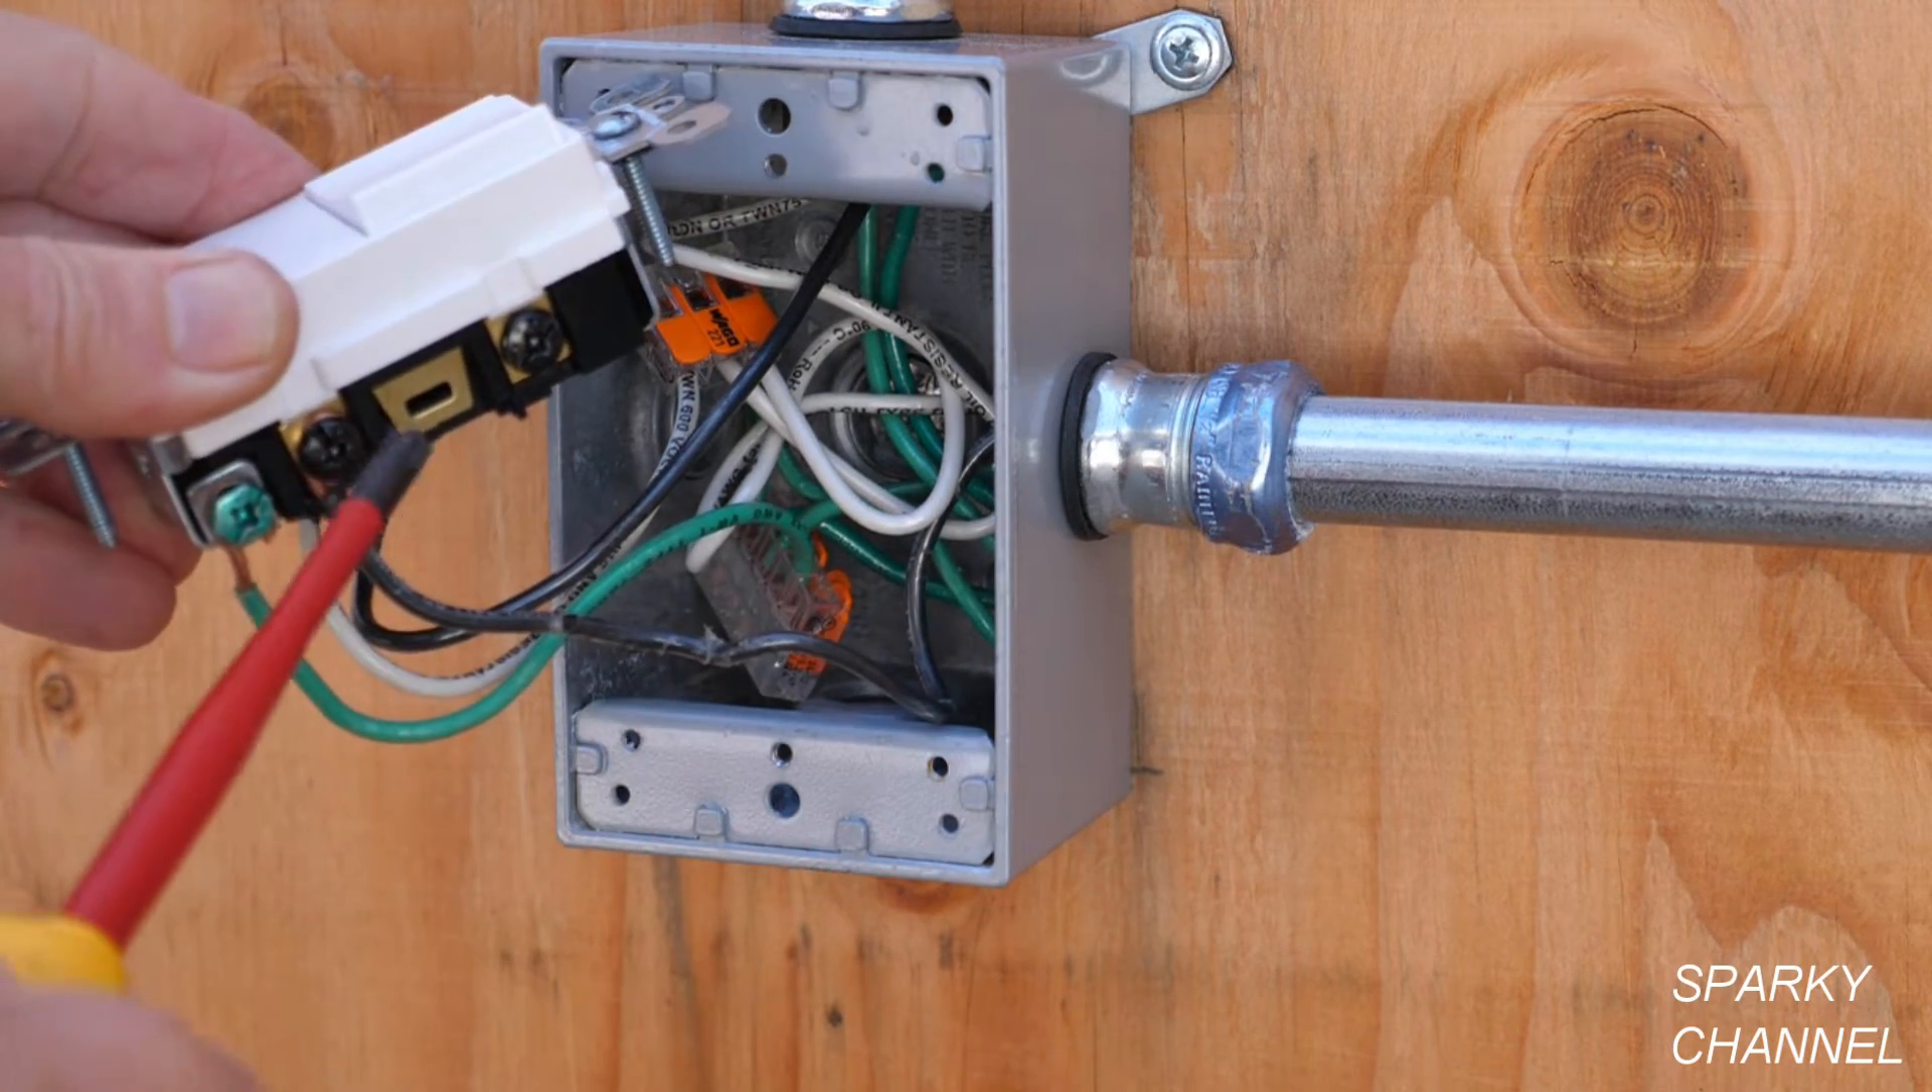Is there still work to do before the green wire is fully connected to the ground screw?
No.